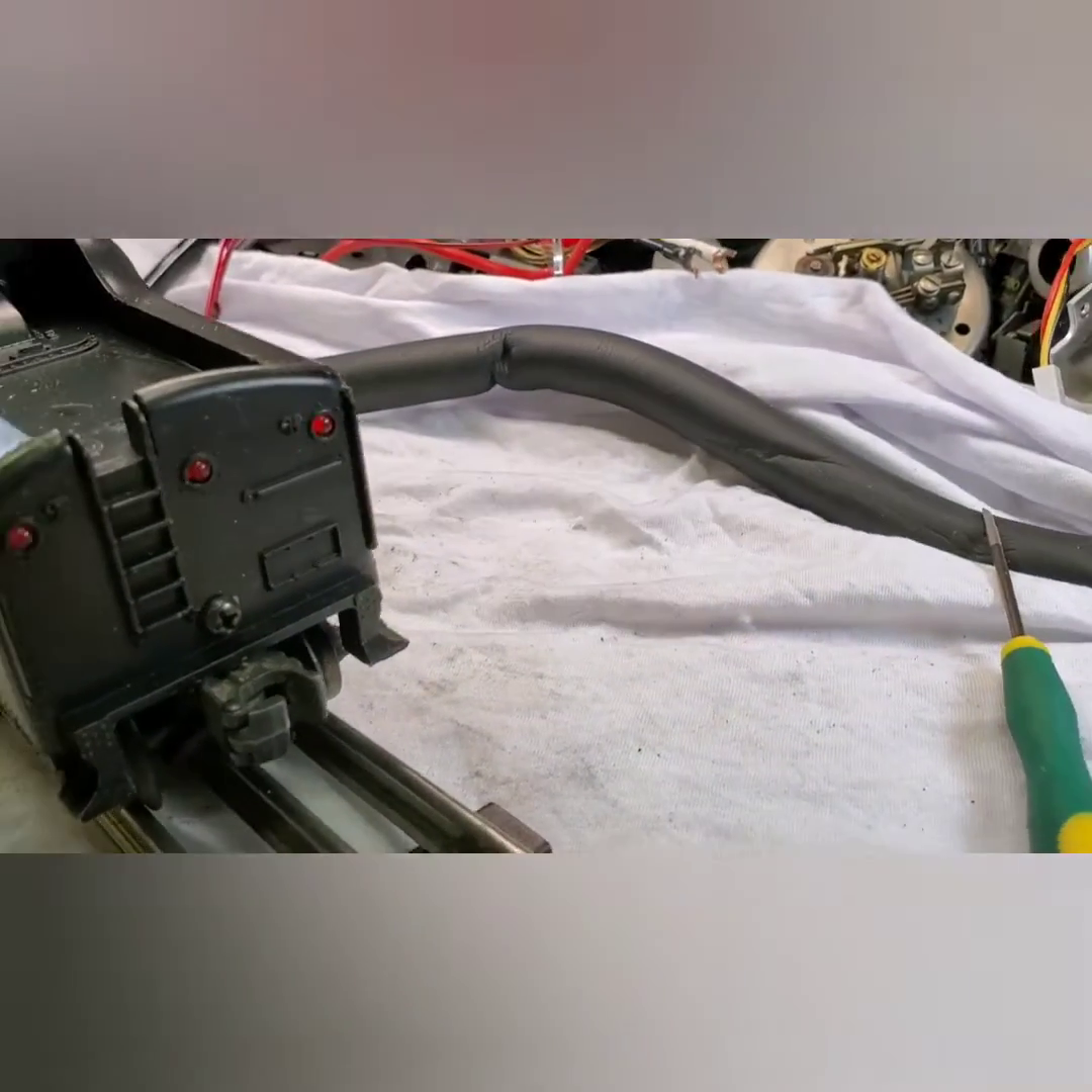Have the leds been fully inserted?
Yes.